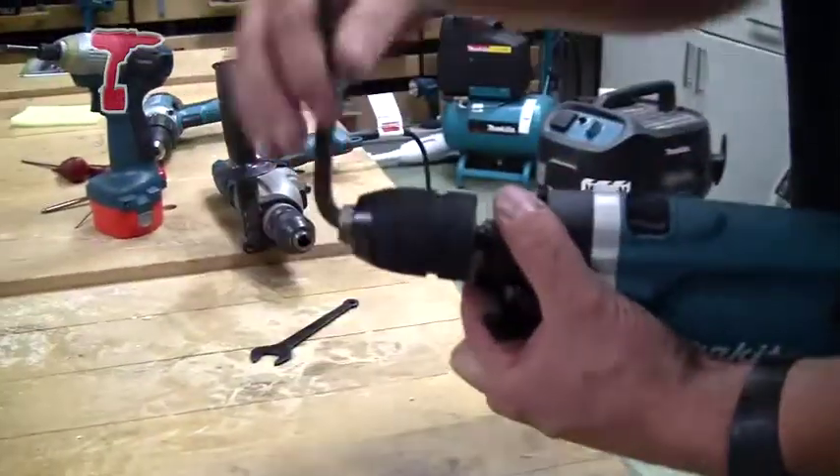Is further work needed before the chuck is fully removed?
Yes.